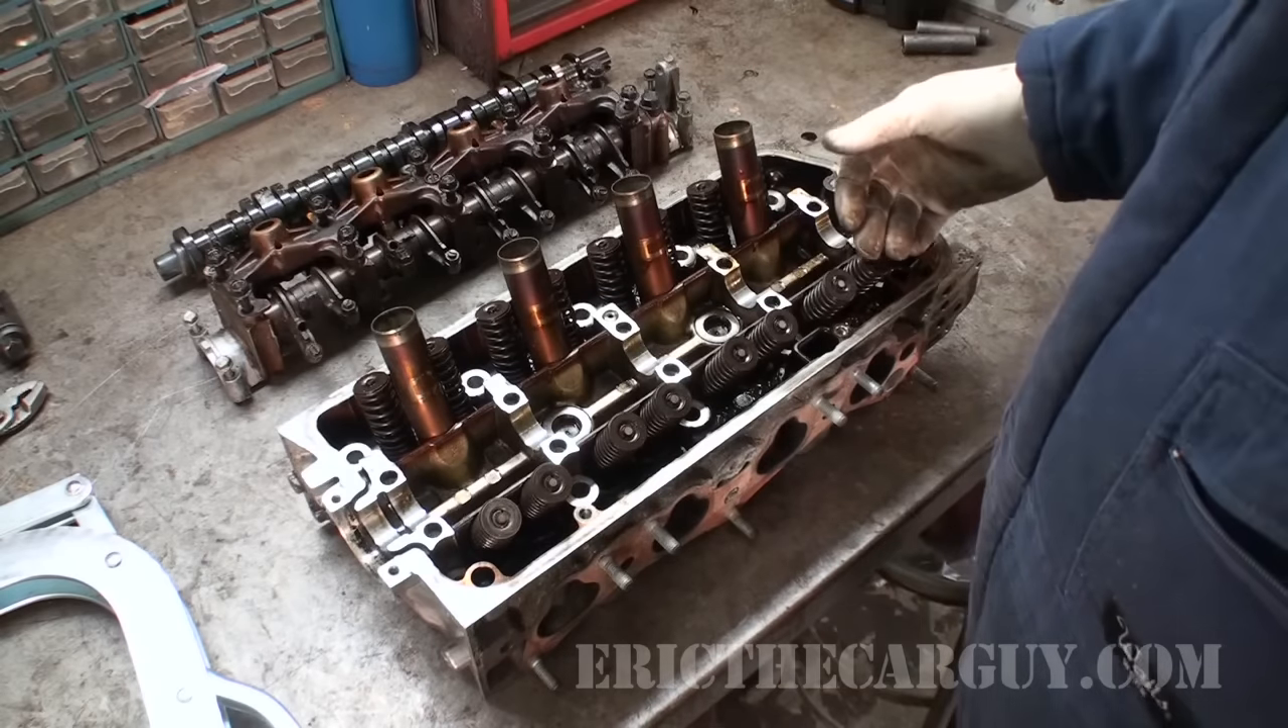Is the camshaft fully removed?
Yes.